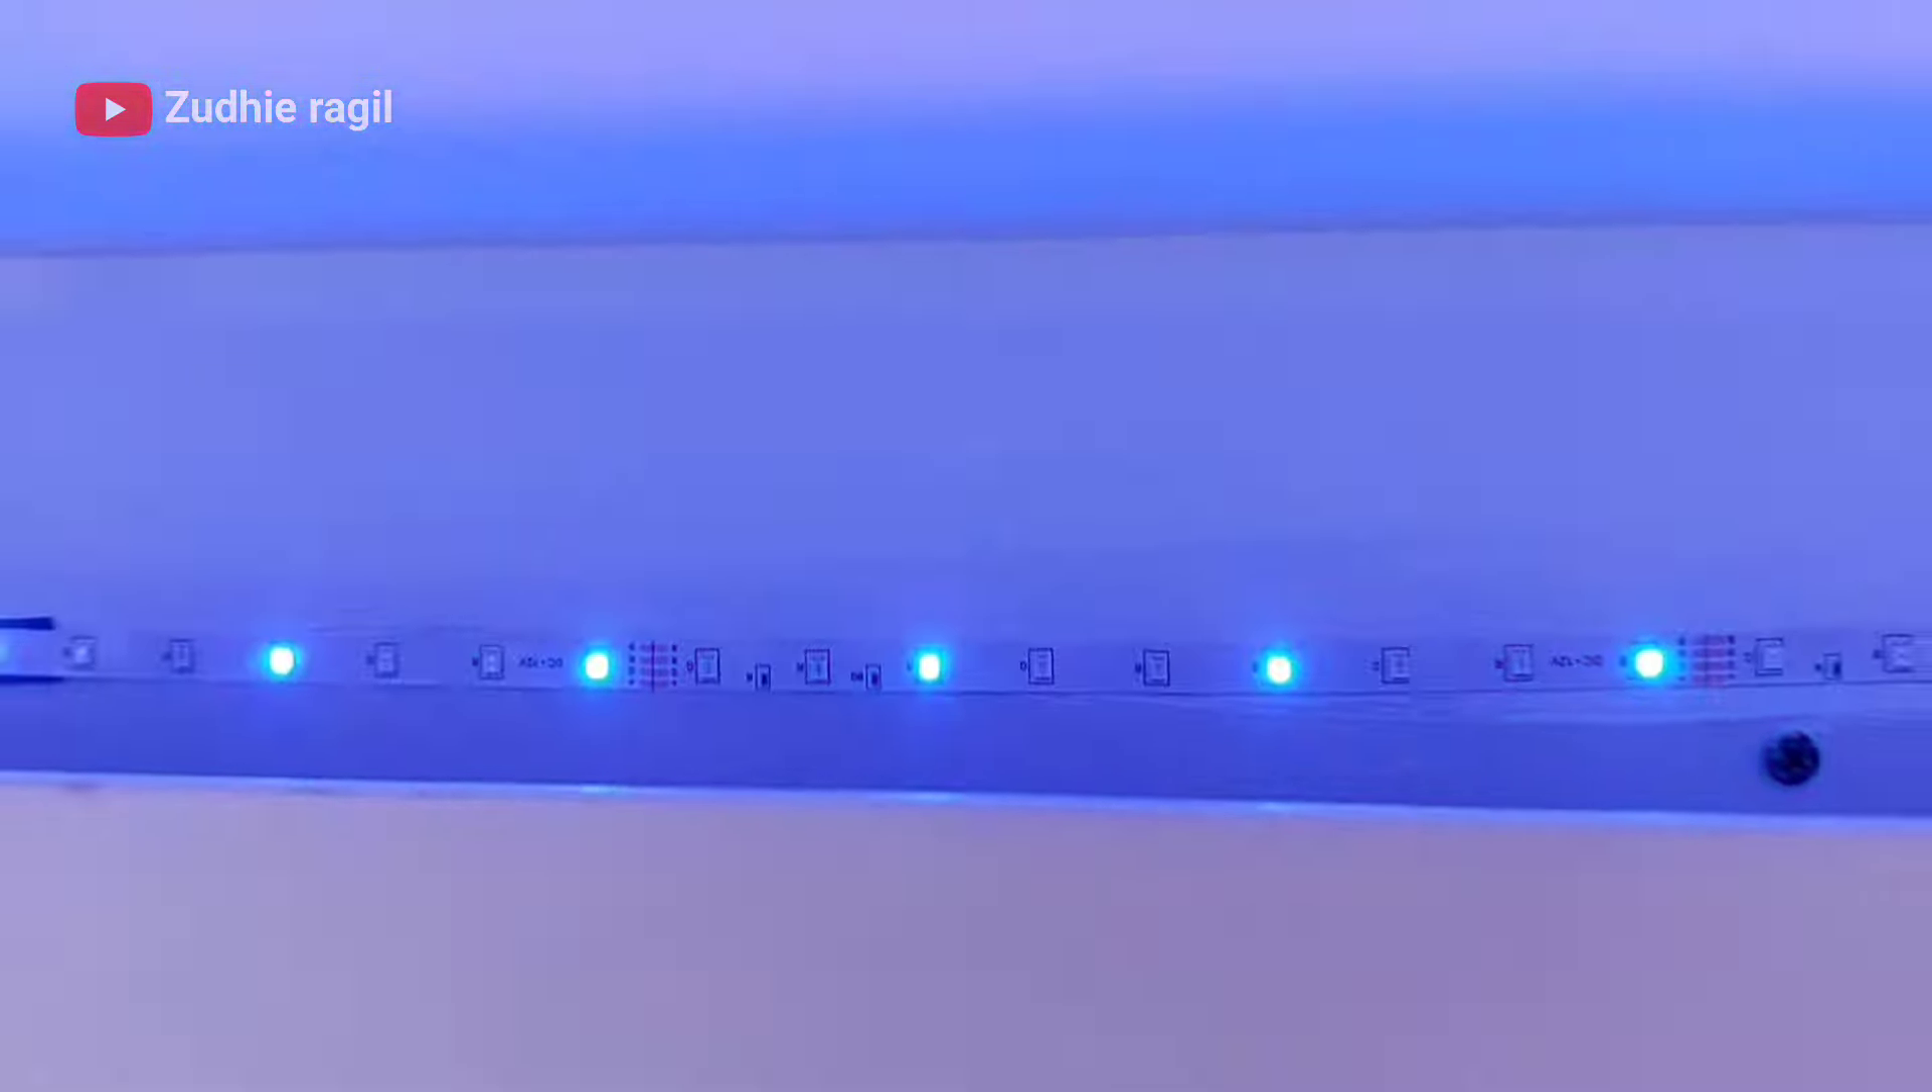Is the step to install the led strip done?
Yes.